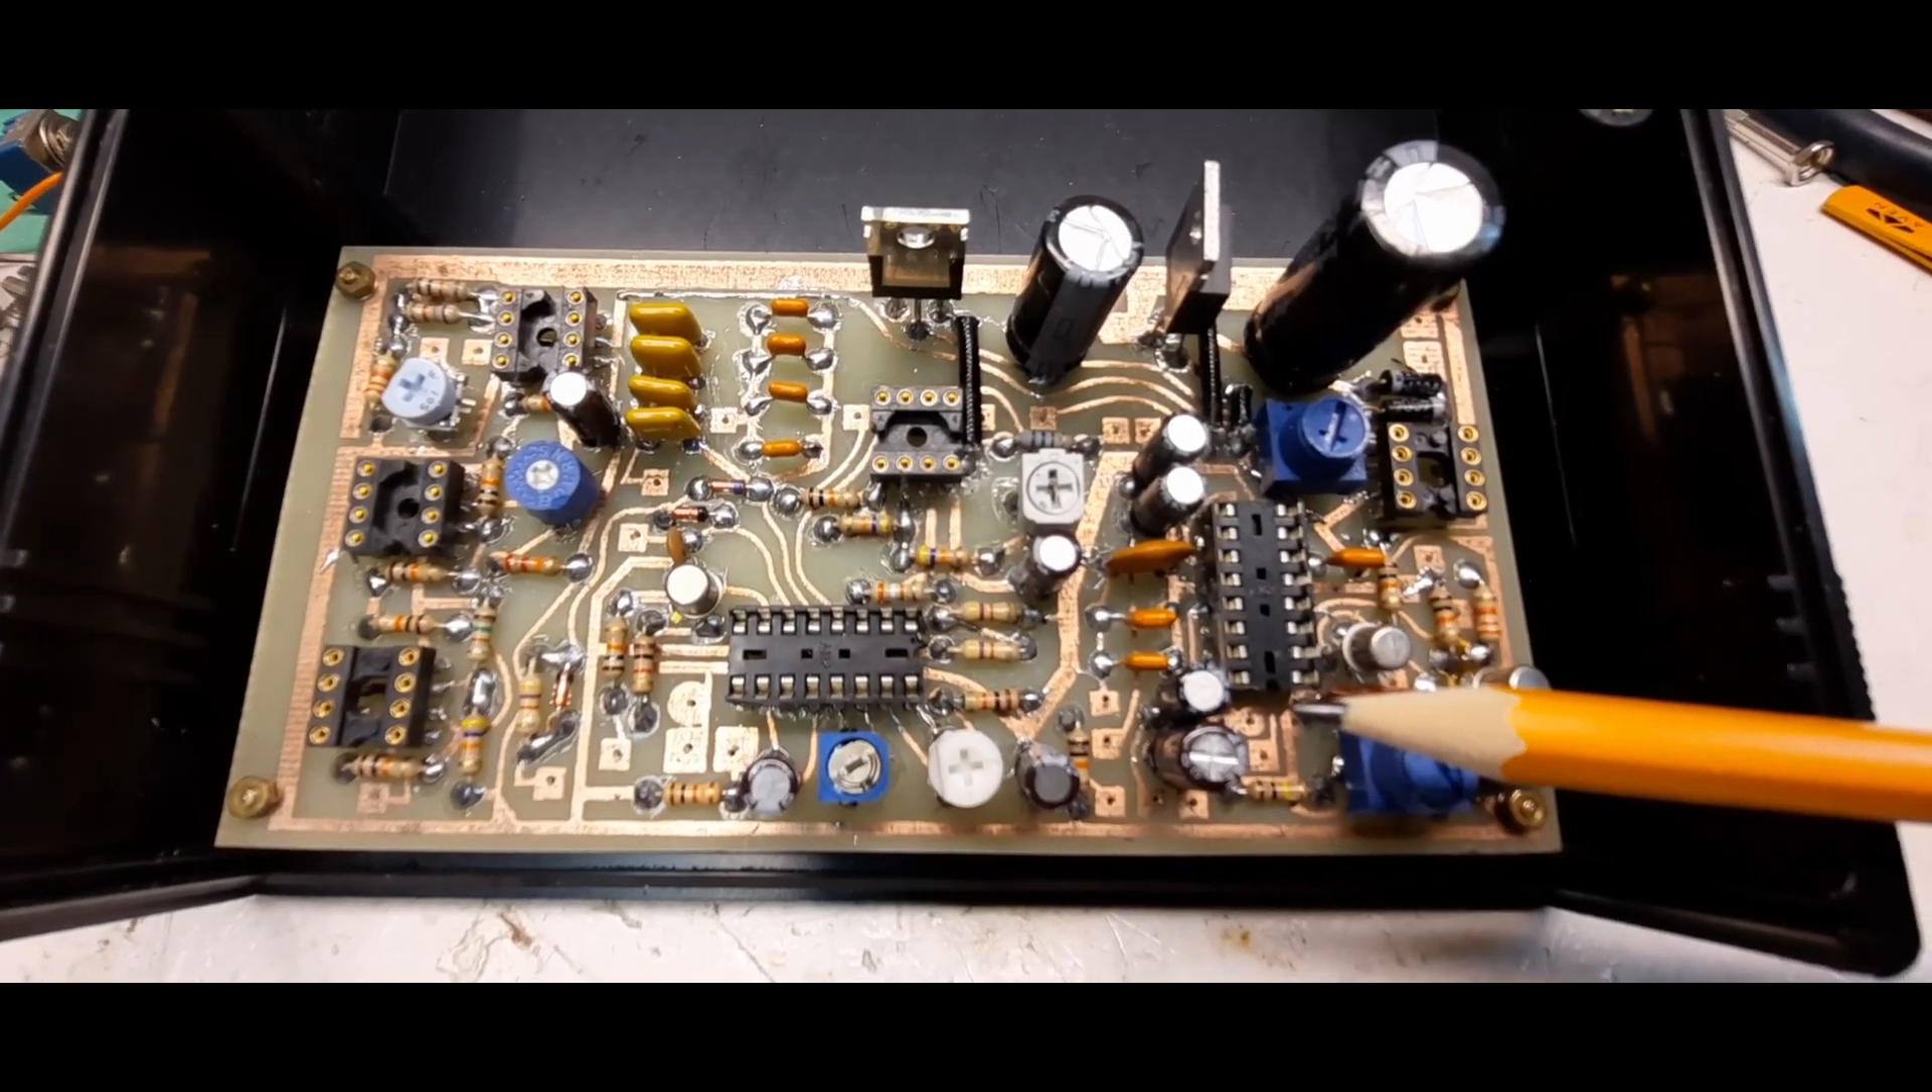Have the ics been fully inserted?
No.